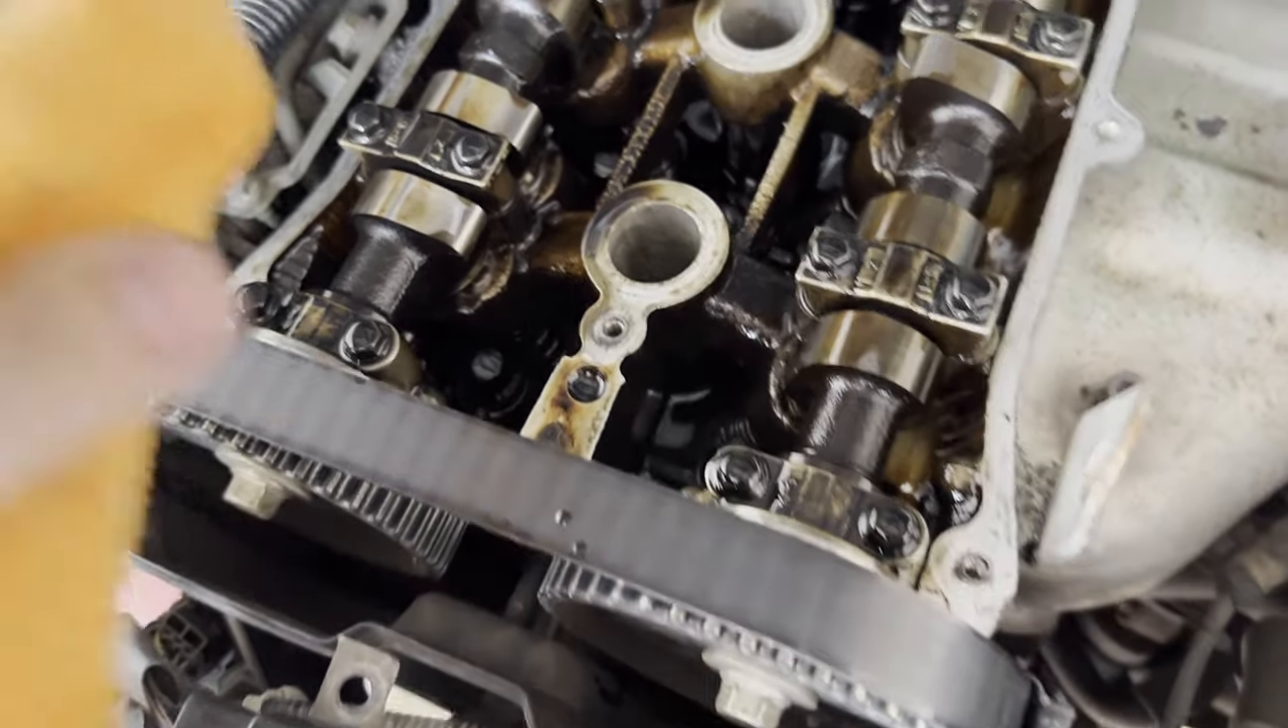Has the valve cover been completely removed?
Yes.